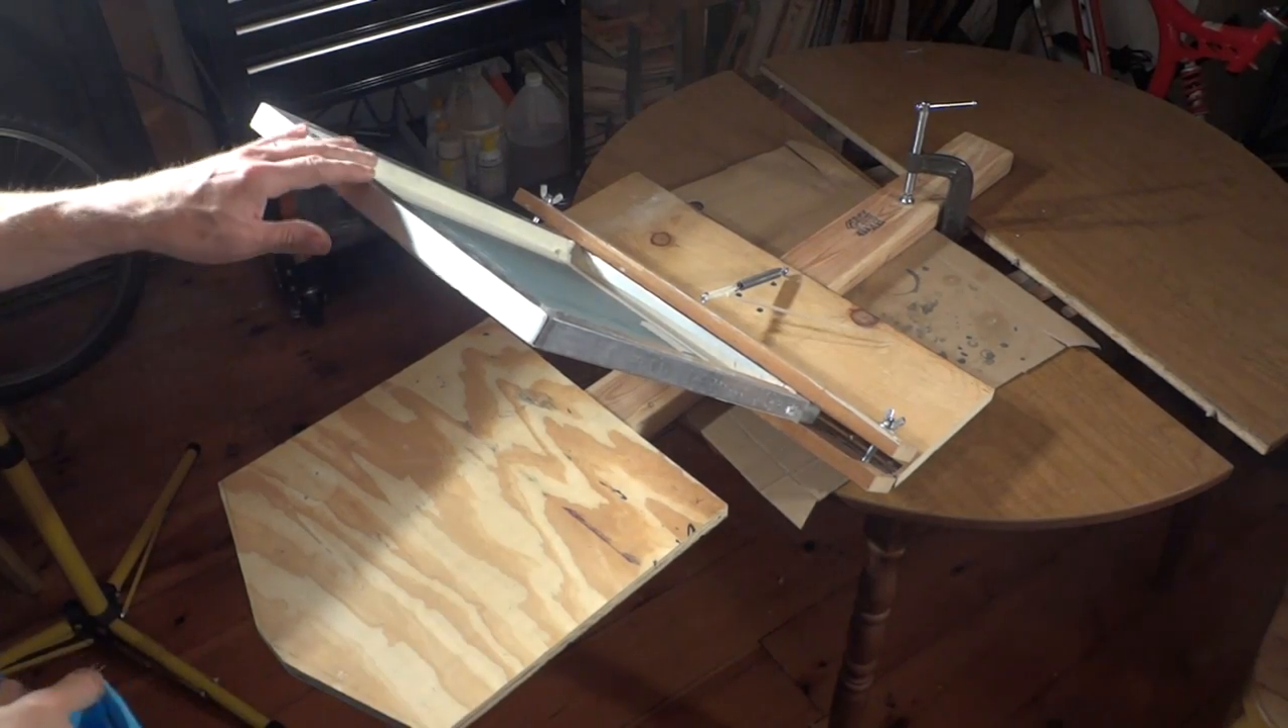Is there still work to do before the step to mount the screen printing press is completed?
No.